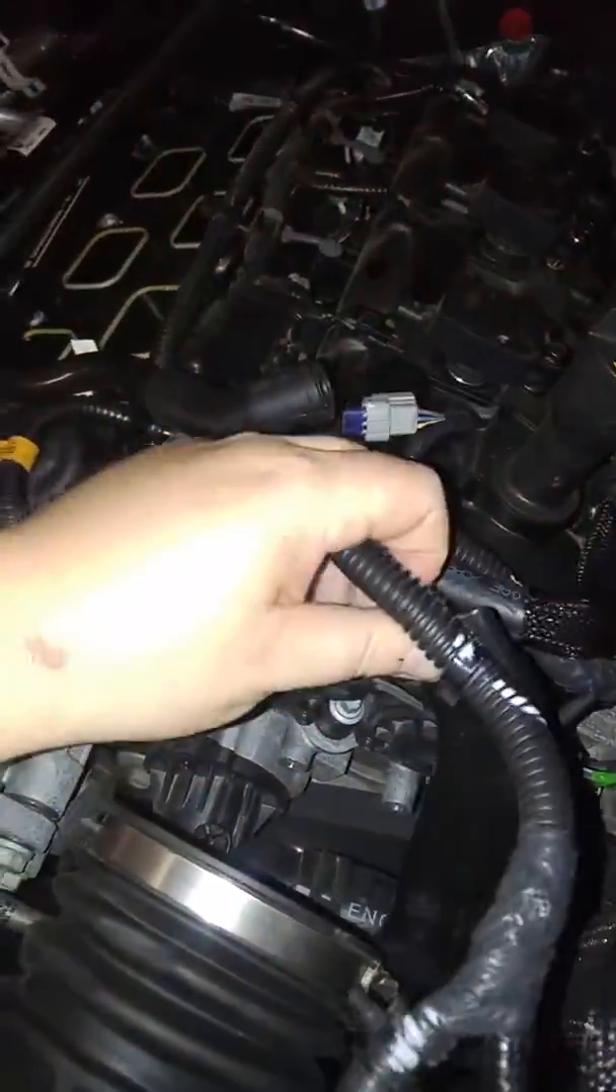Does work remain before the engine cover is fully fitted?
Yes.